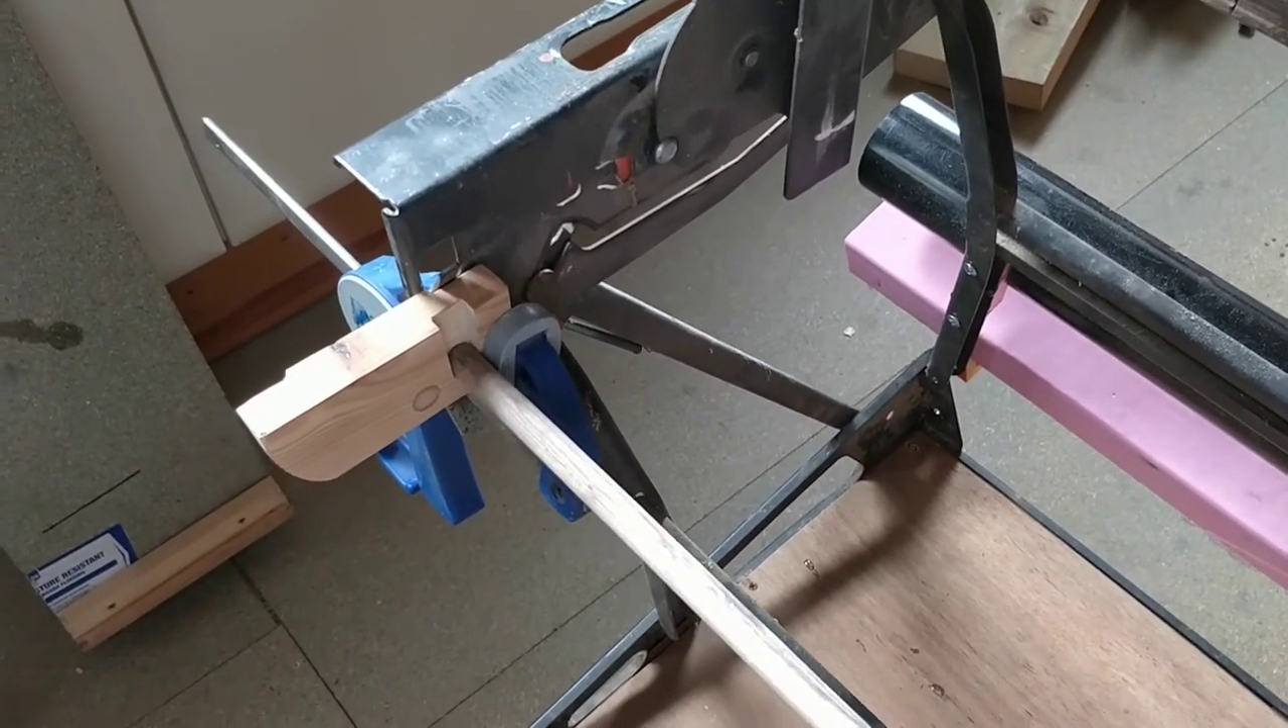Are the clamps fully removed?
No.